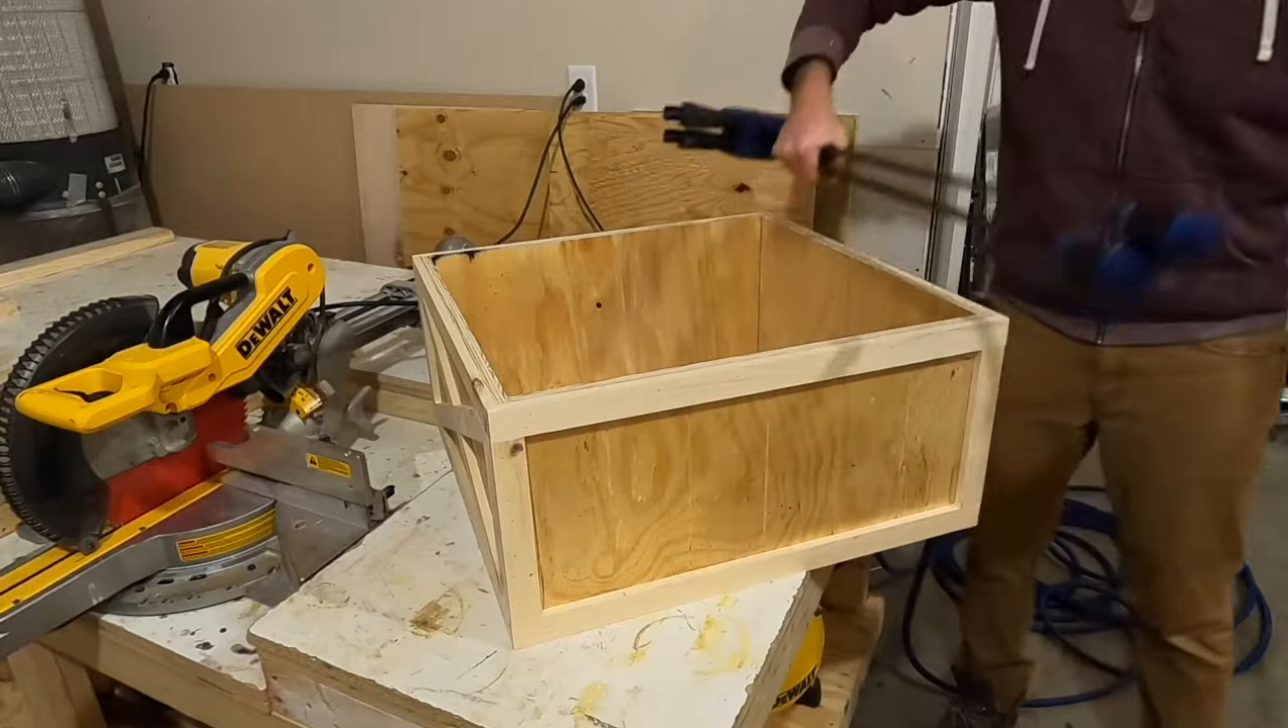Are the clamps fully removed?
Yes.